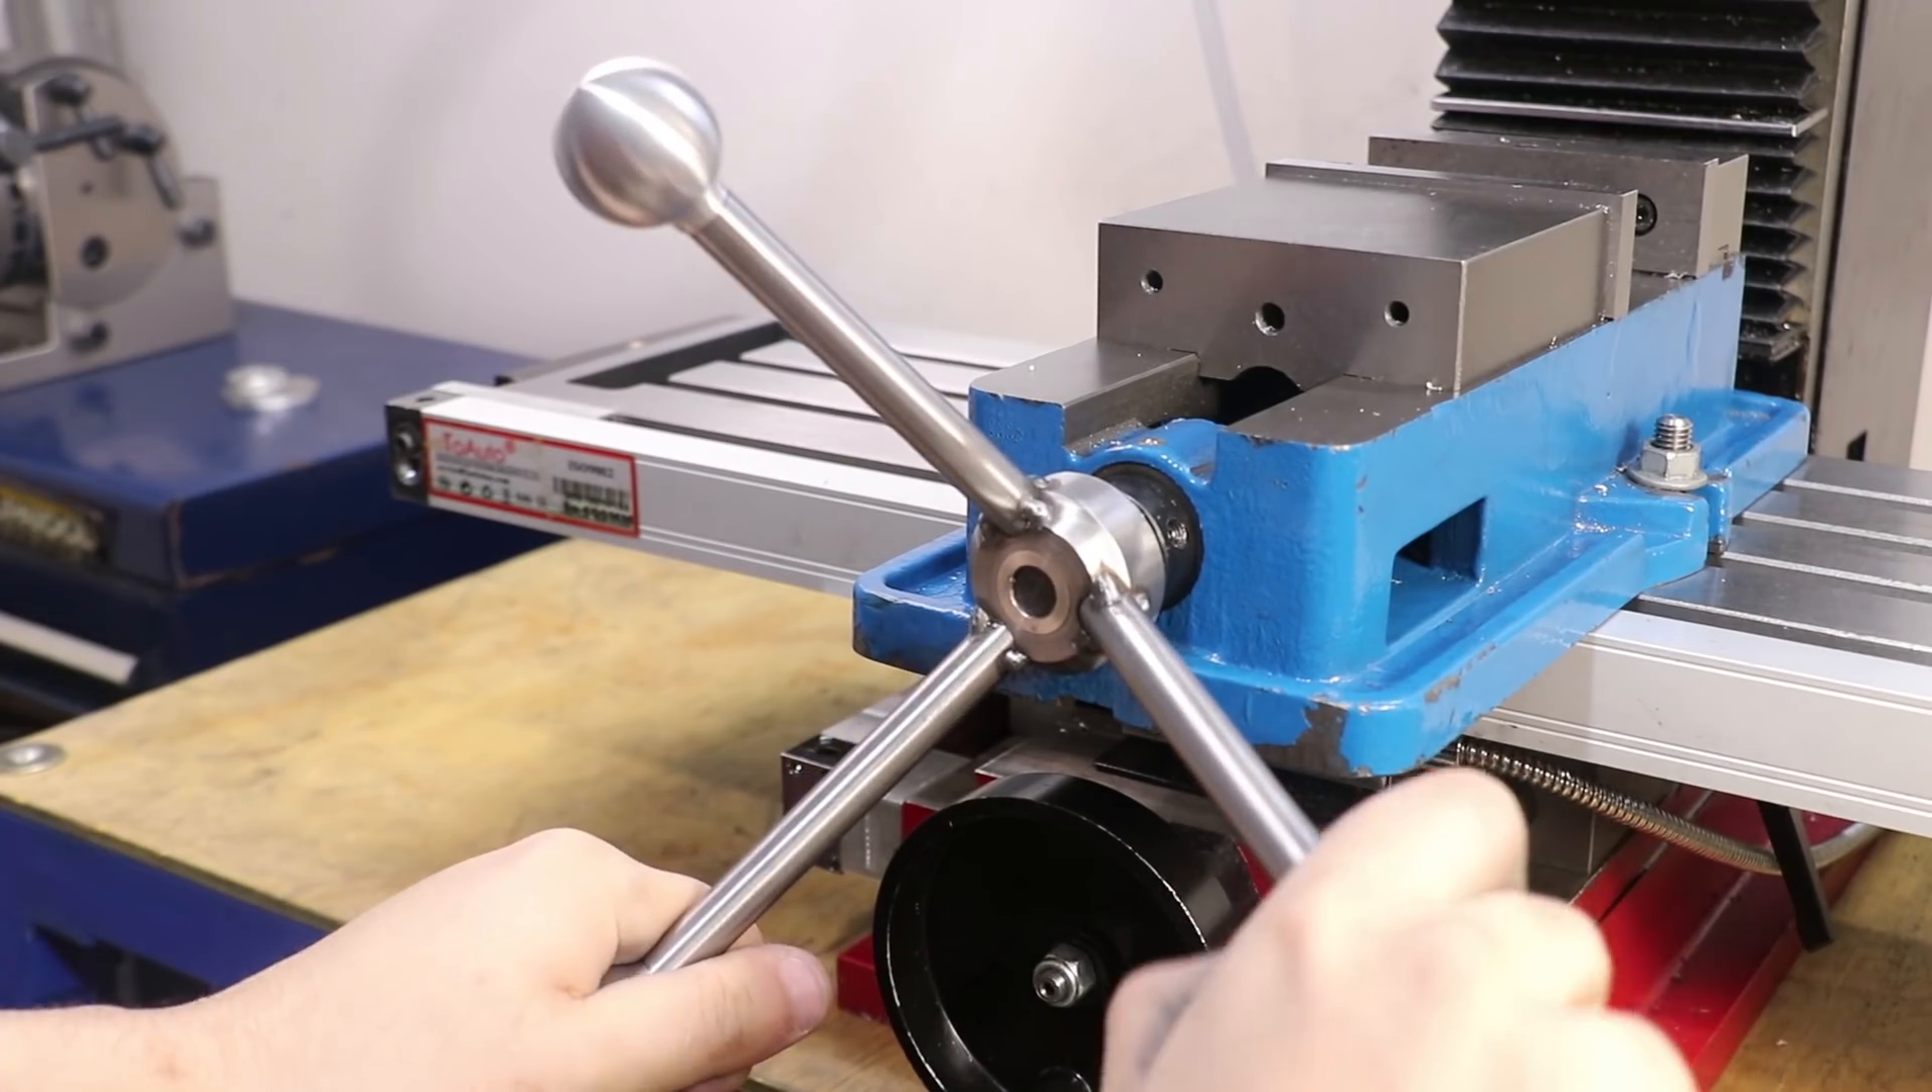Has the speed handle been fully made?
Yes.